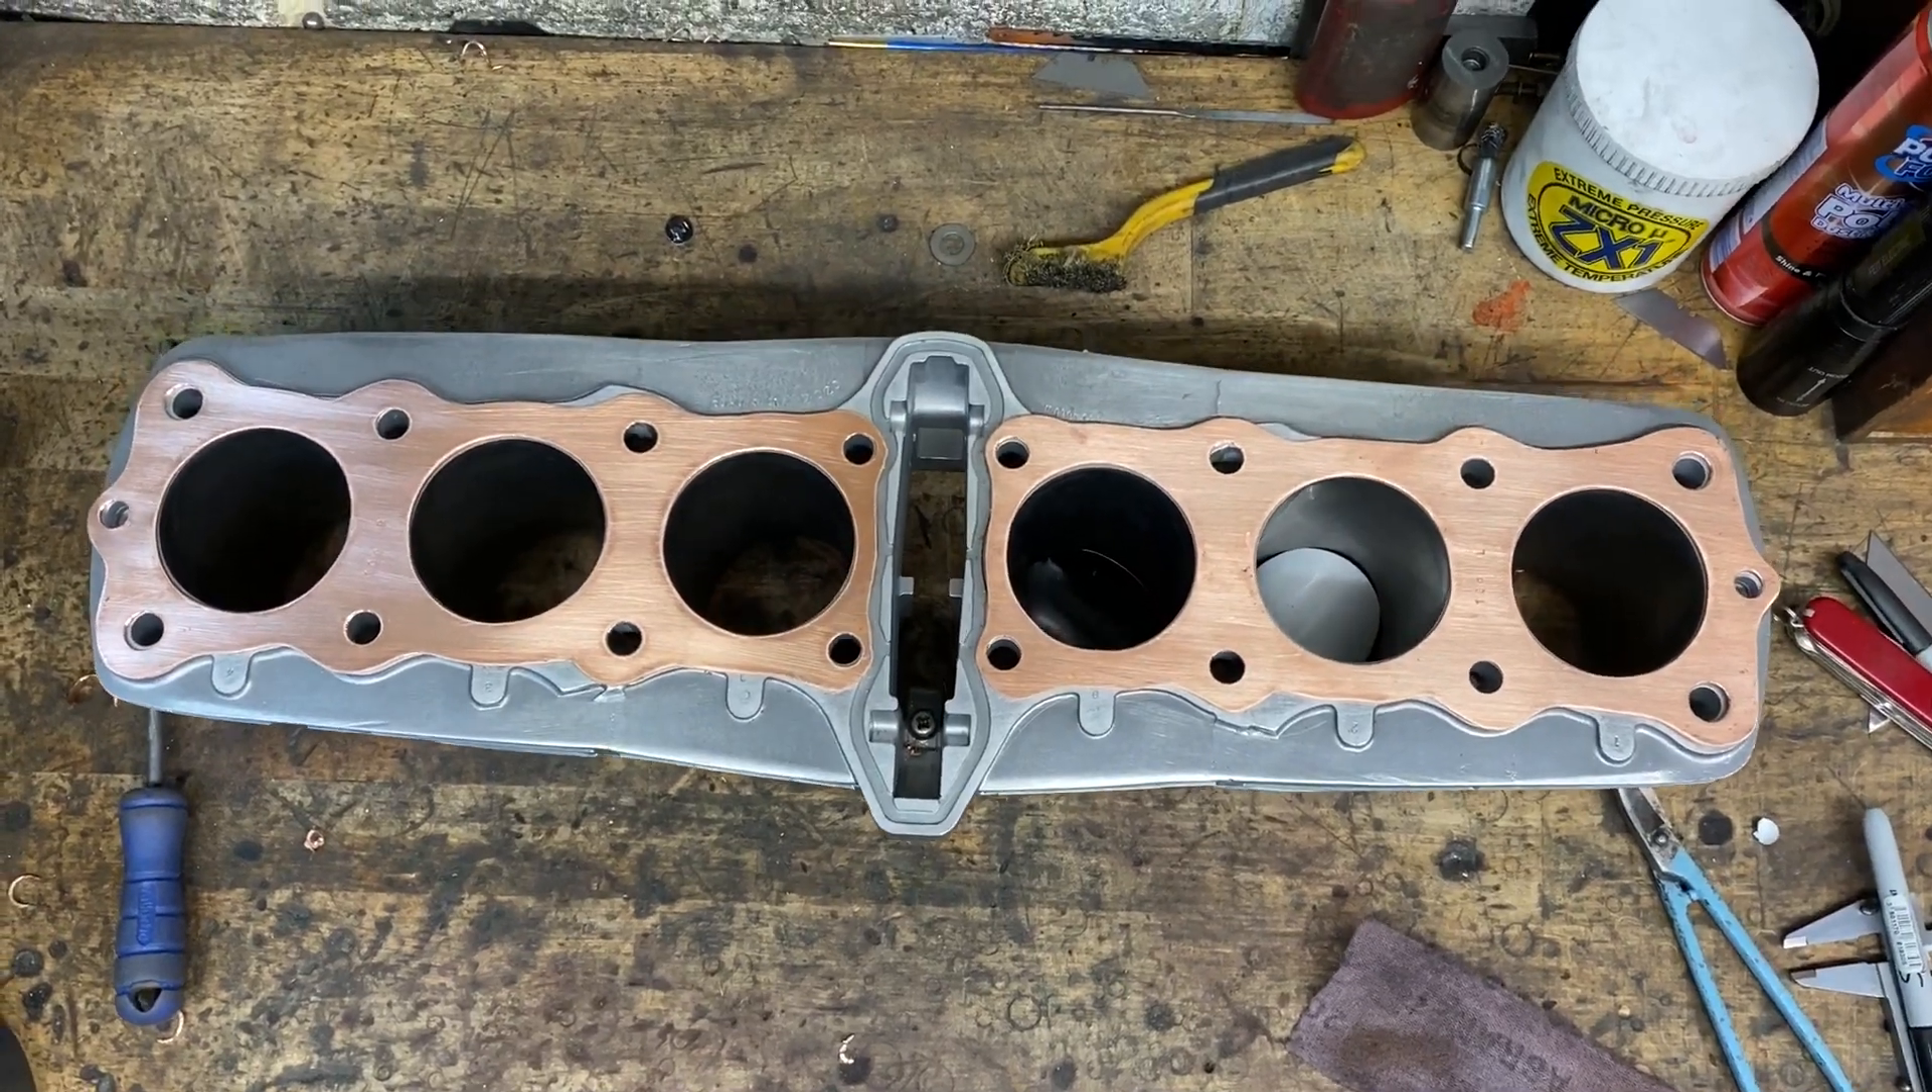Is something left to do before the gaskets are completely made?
No.